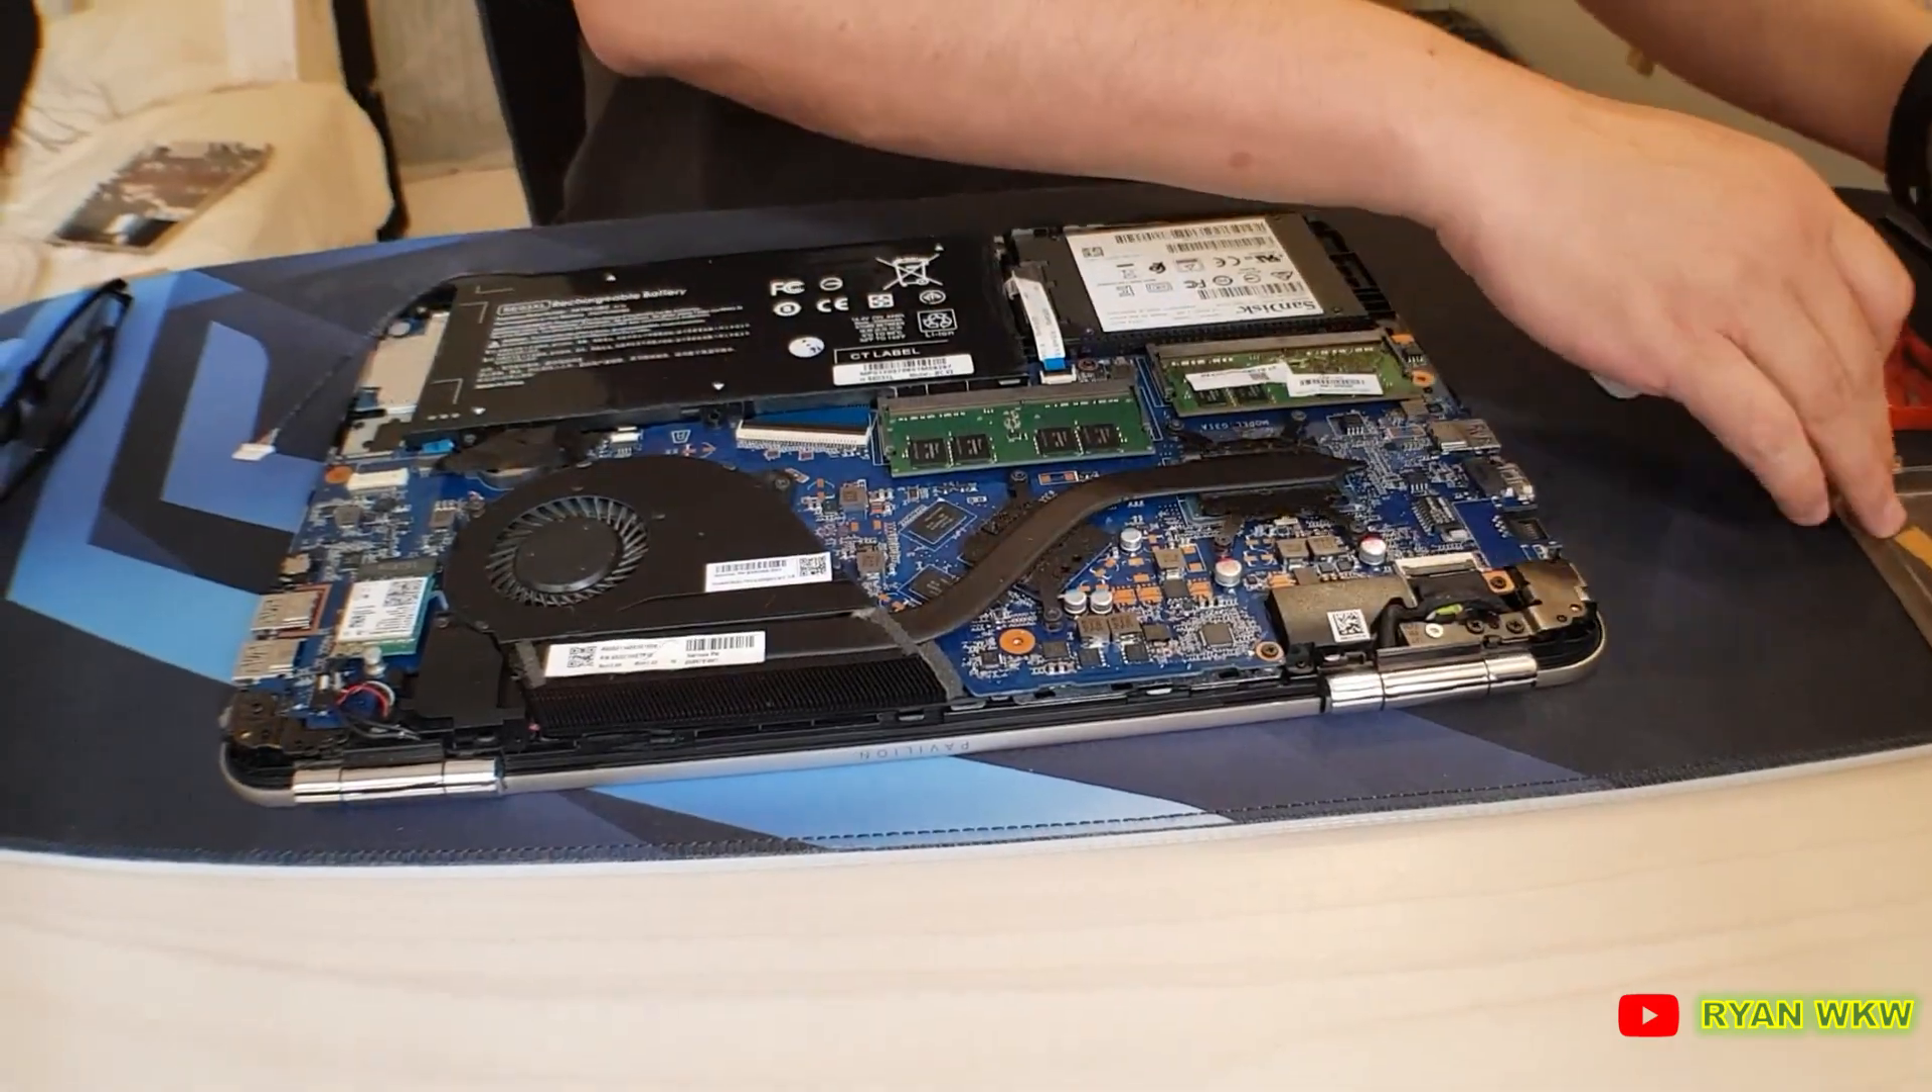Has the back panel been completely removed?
Yes.